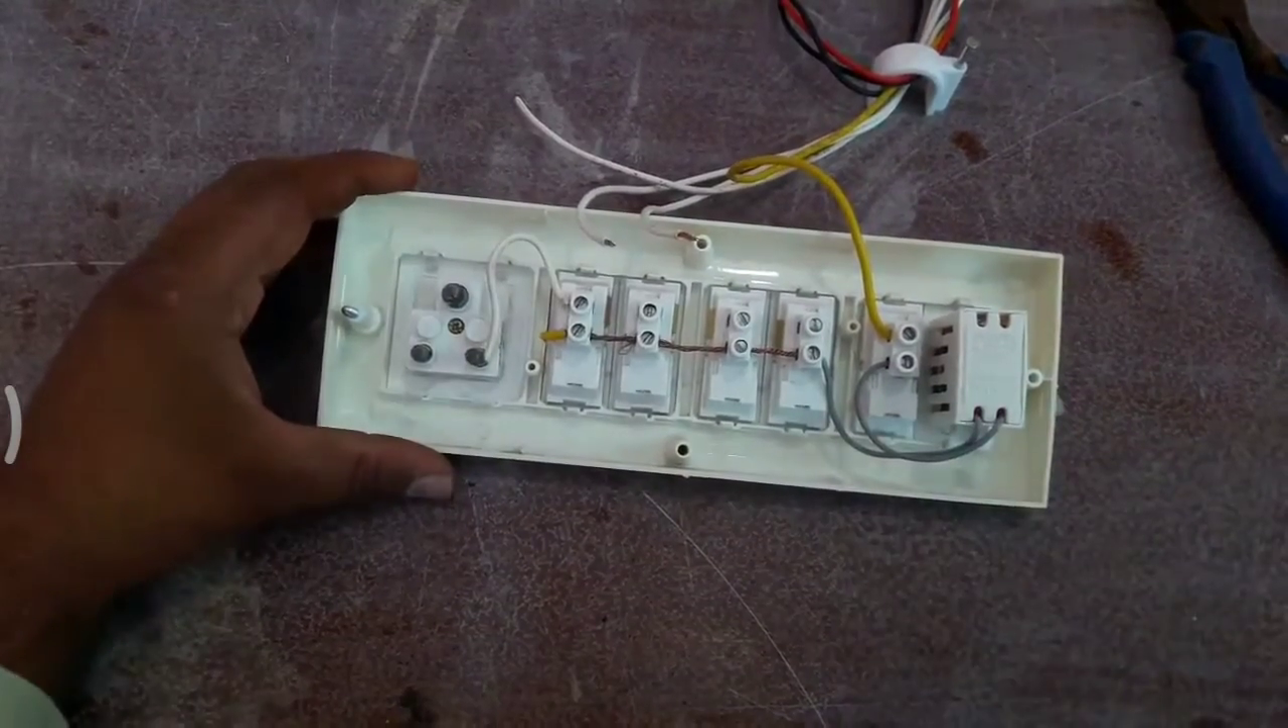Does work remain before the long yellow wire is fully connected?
No.